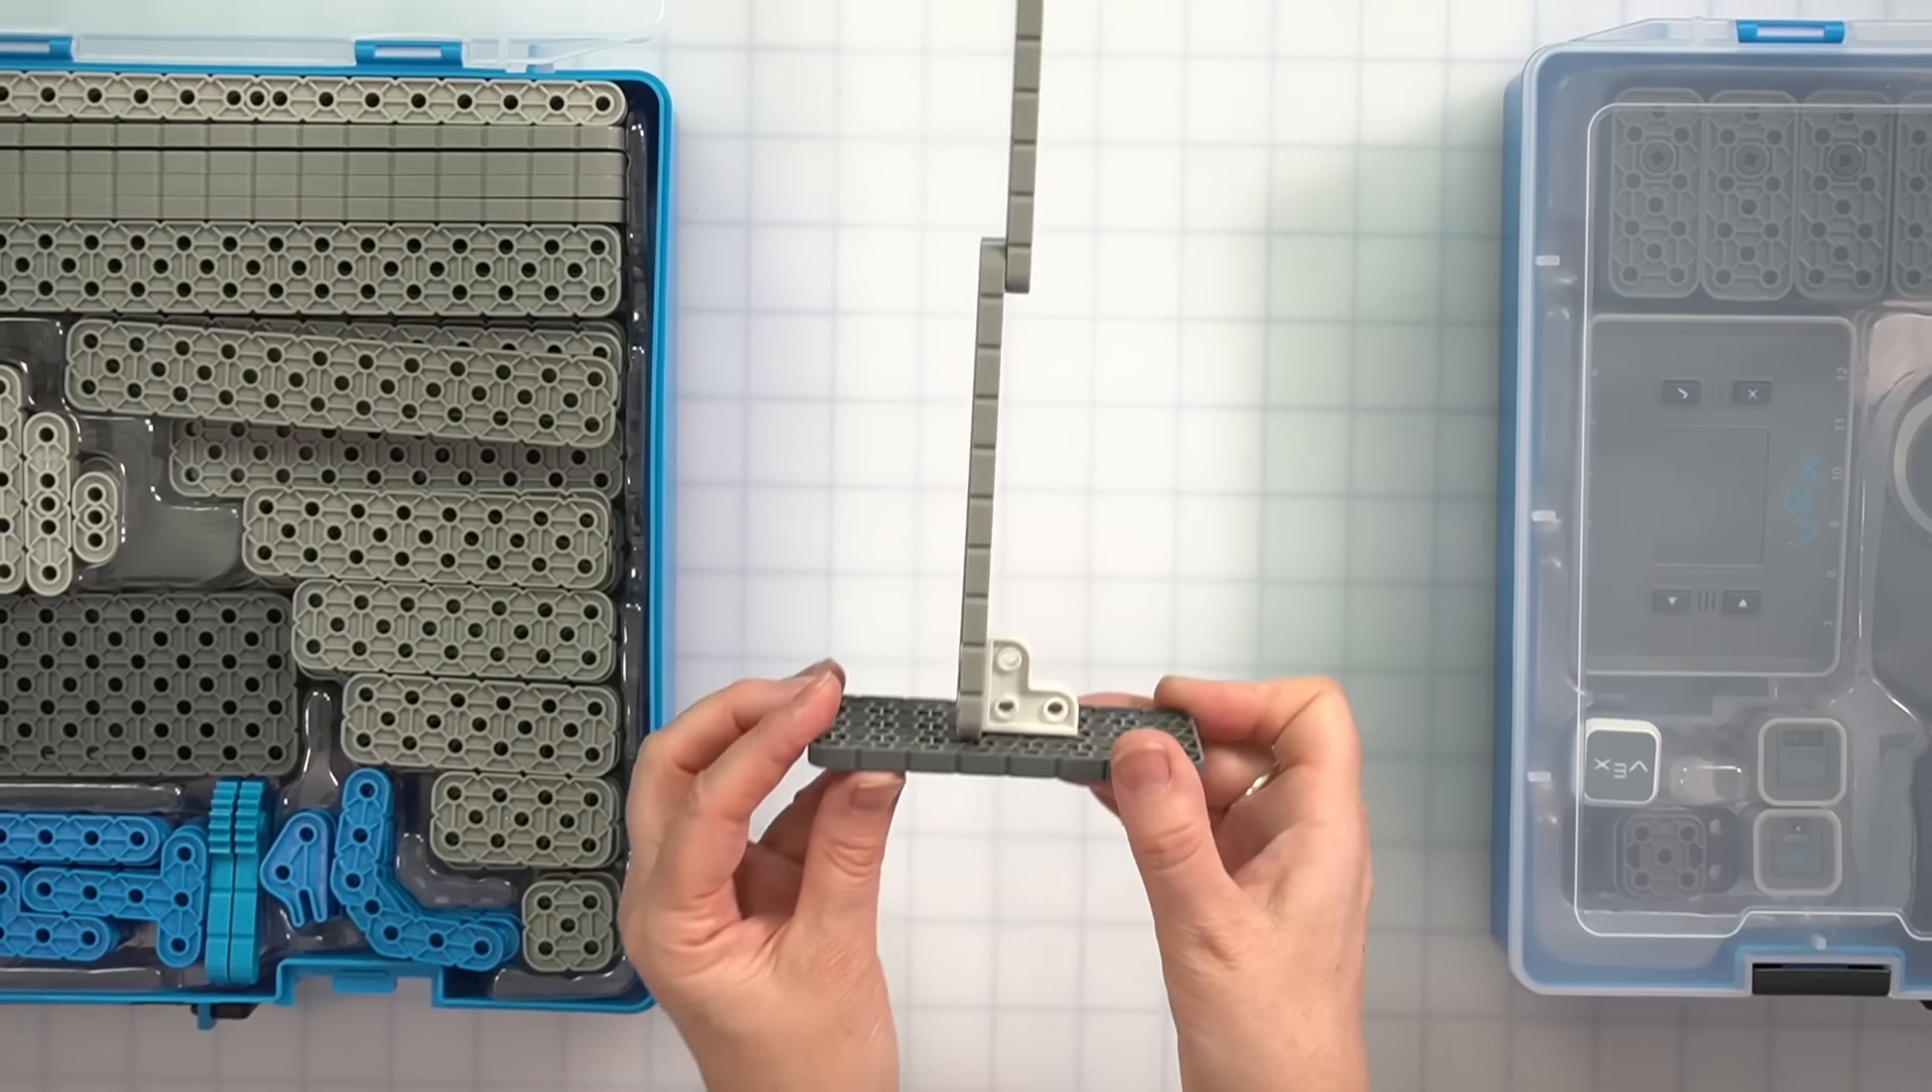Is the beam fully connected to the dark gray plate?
Yes.